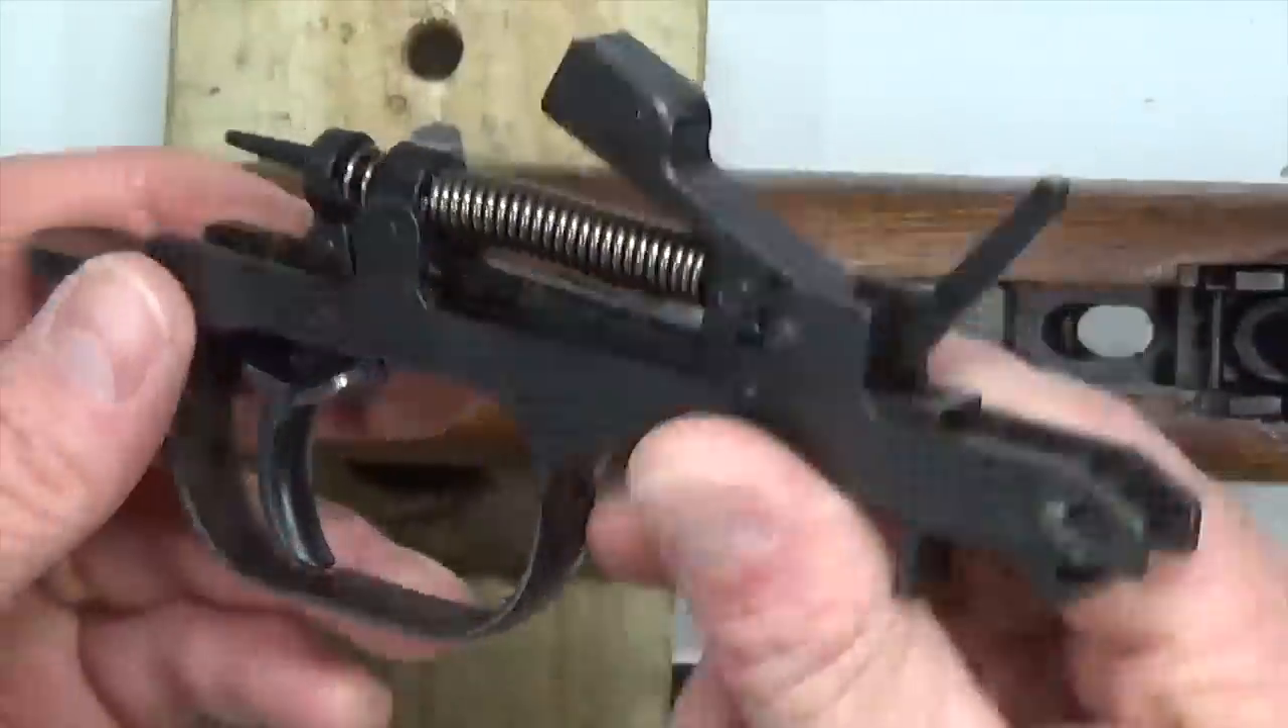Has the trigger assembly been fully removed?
Yes.